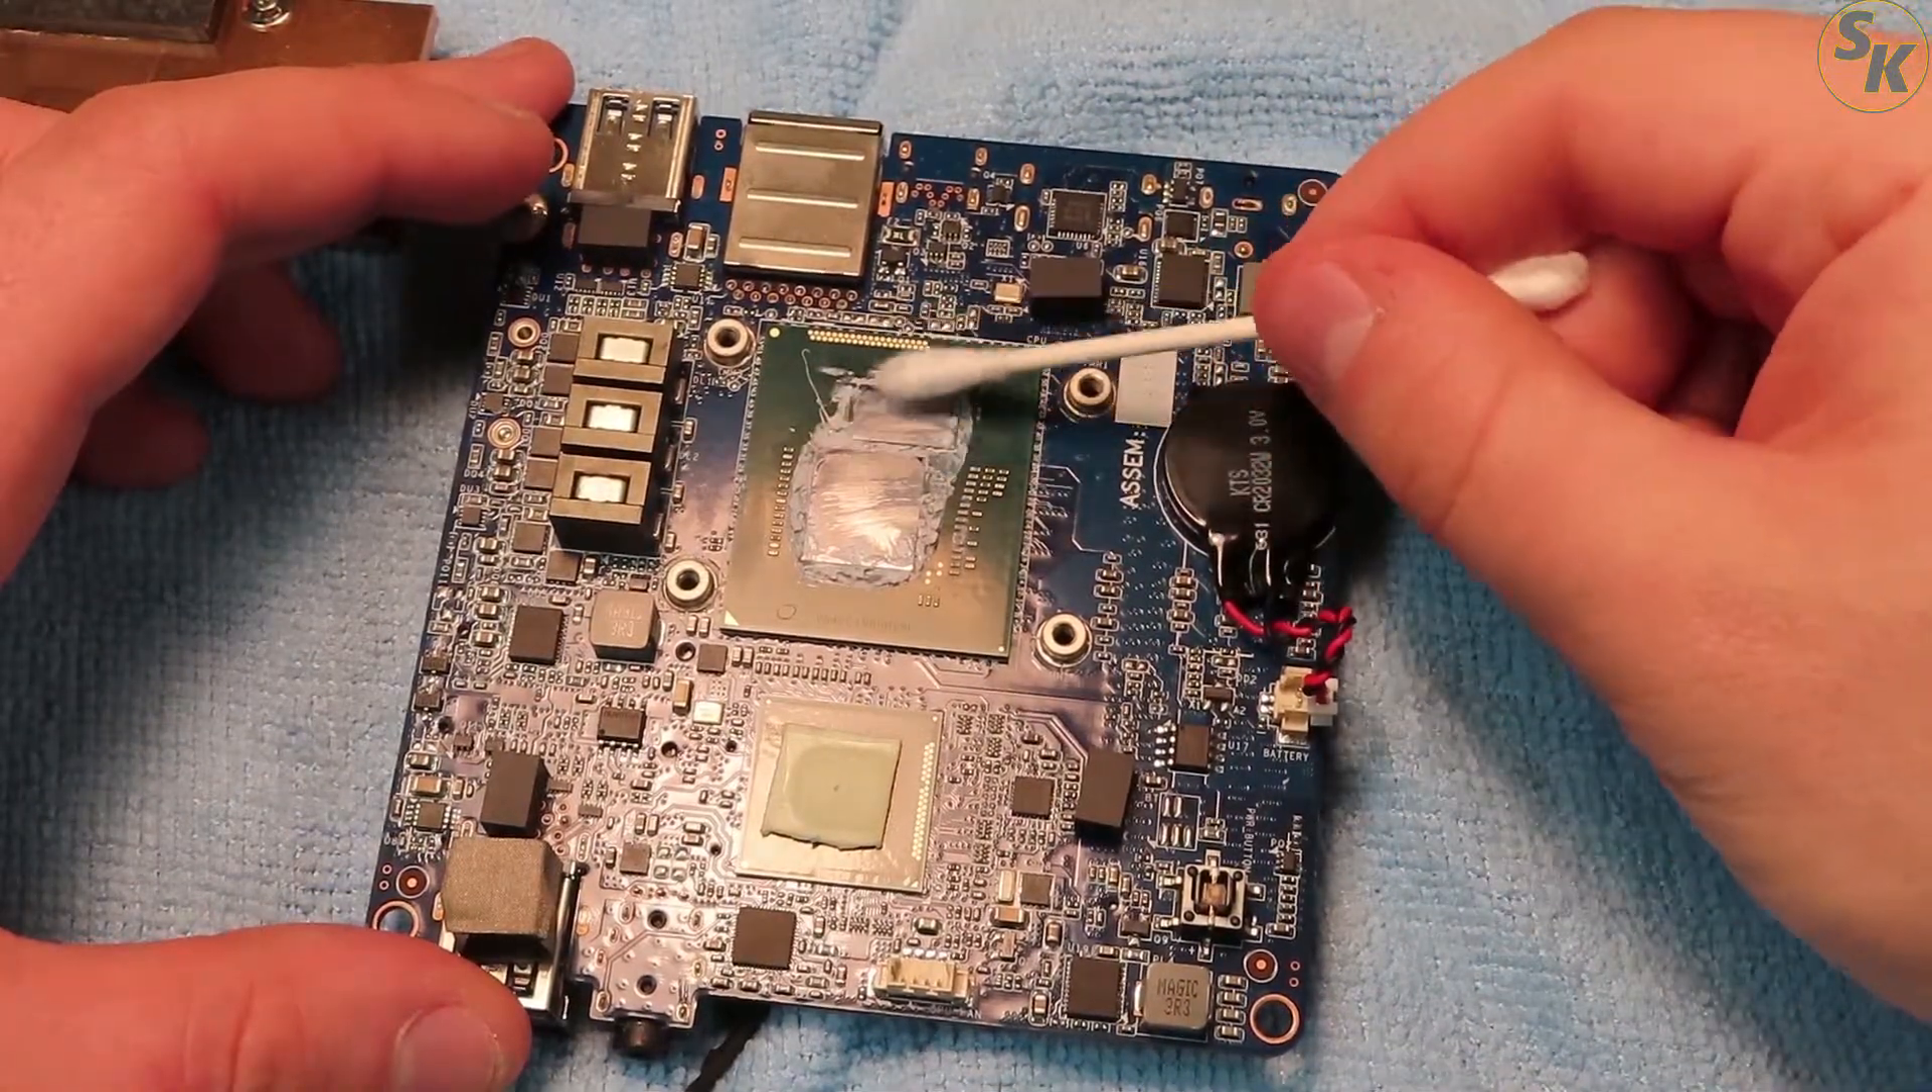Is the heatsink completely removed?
Yes.